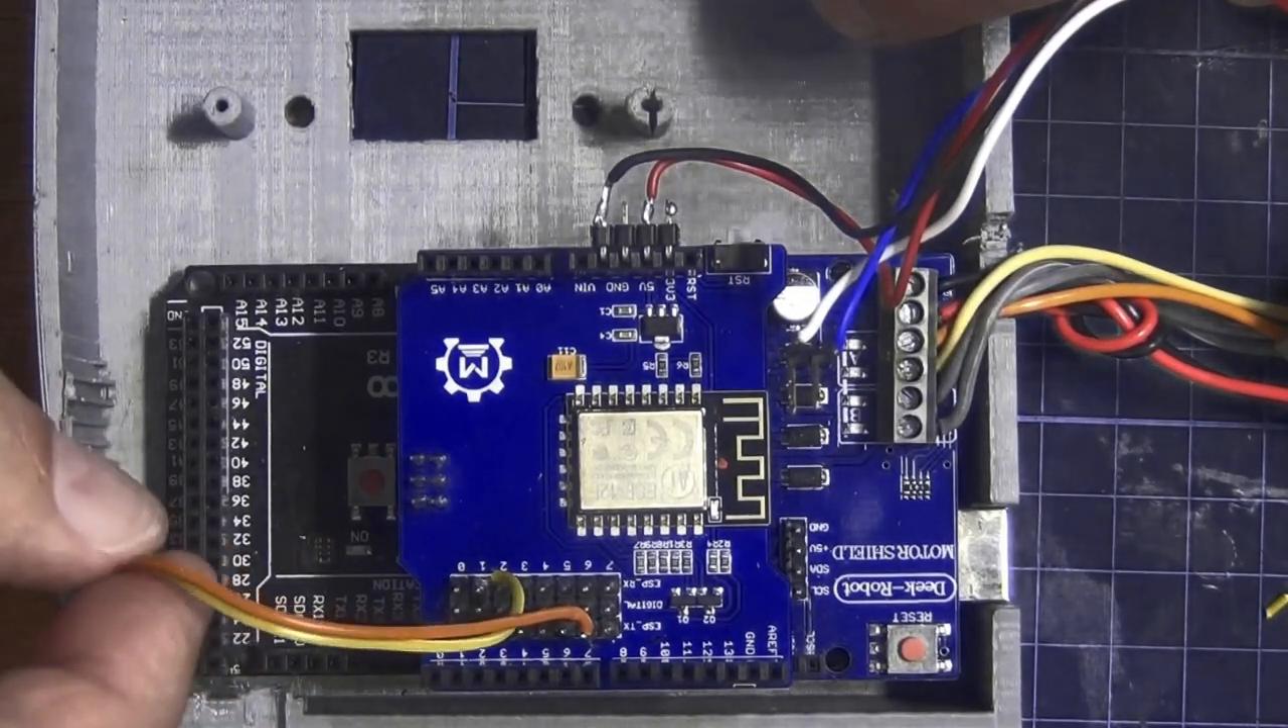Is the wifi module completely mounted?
Yes.